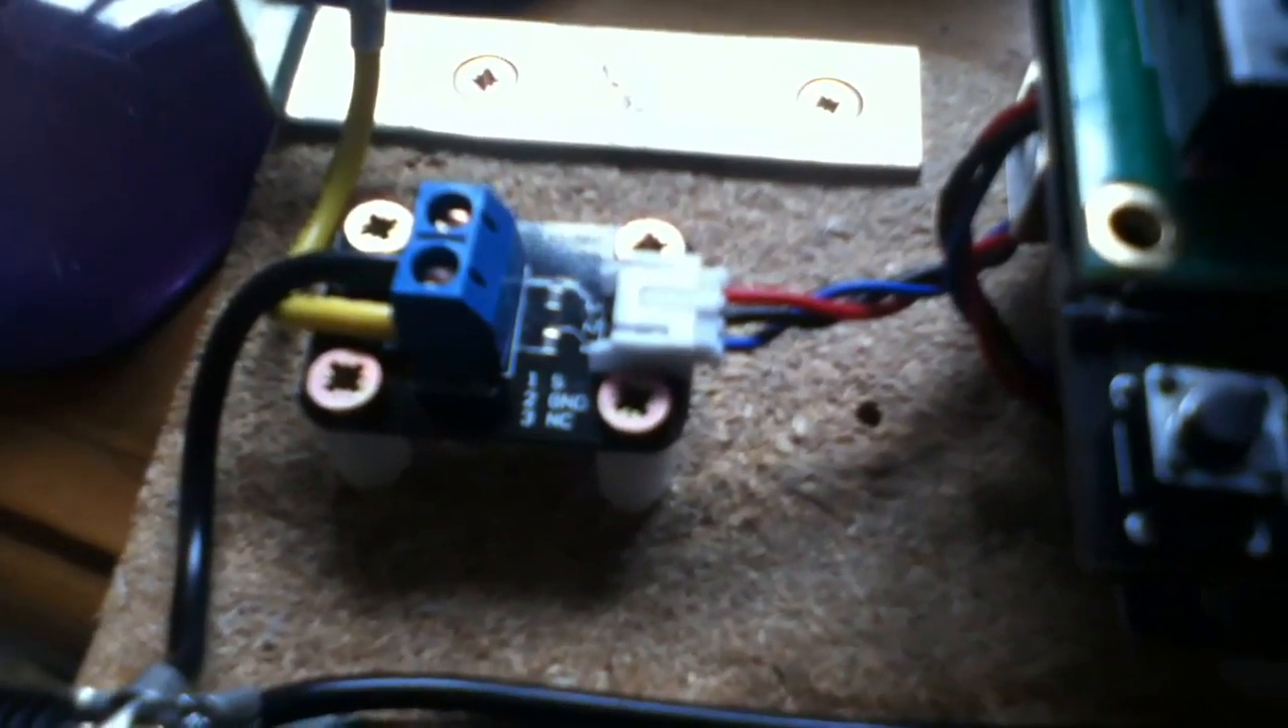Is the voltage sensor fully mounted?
Yes.